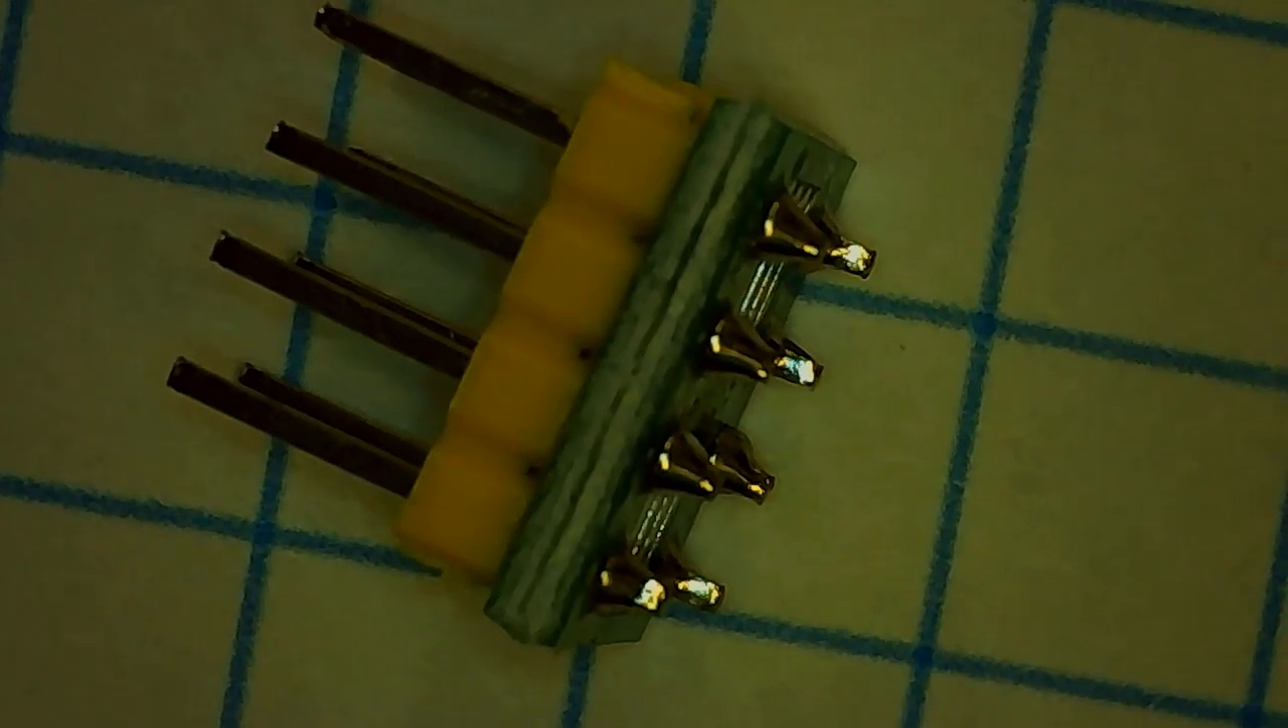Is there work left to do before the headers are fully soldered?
No.